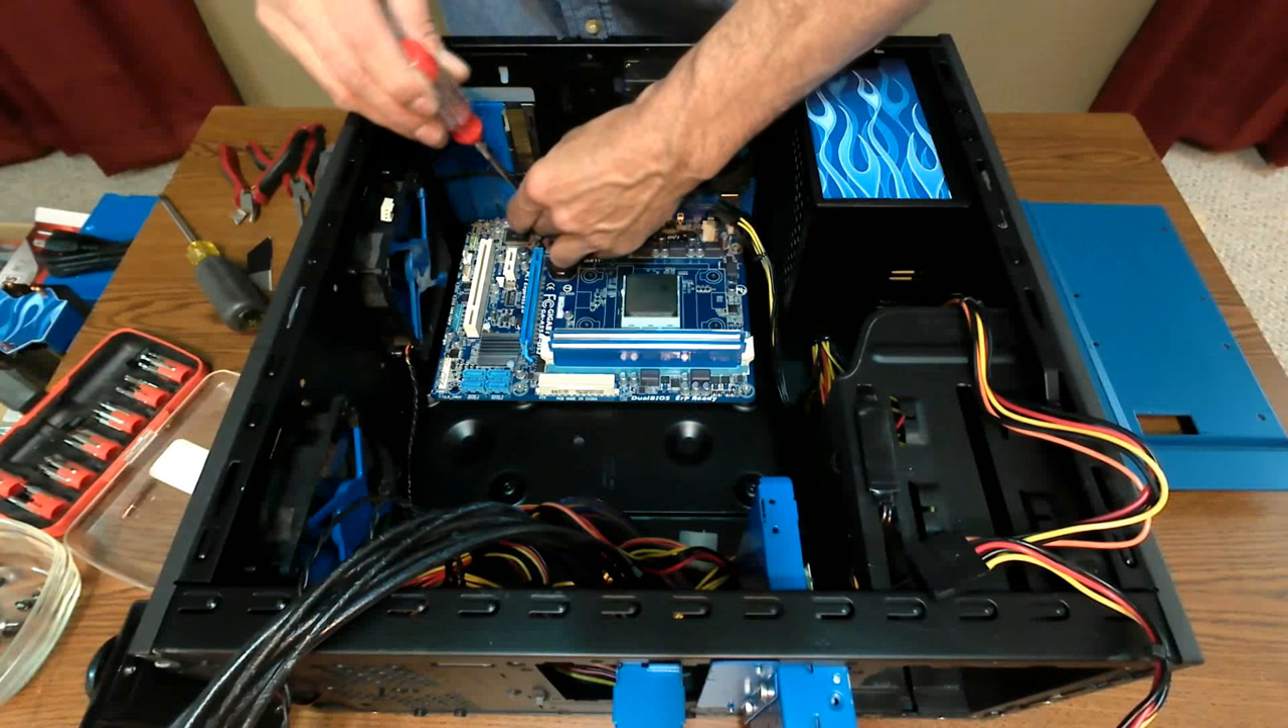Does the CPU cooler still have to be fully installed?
Yes.